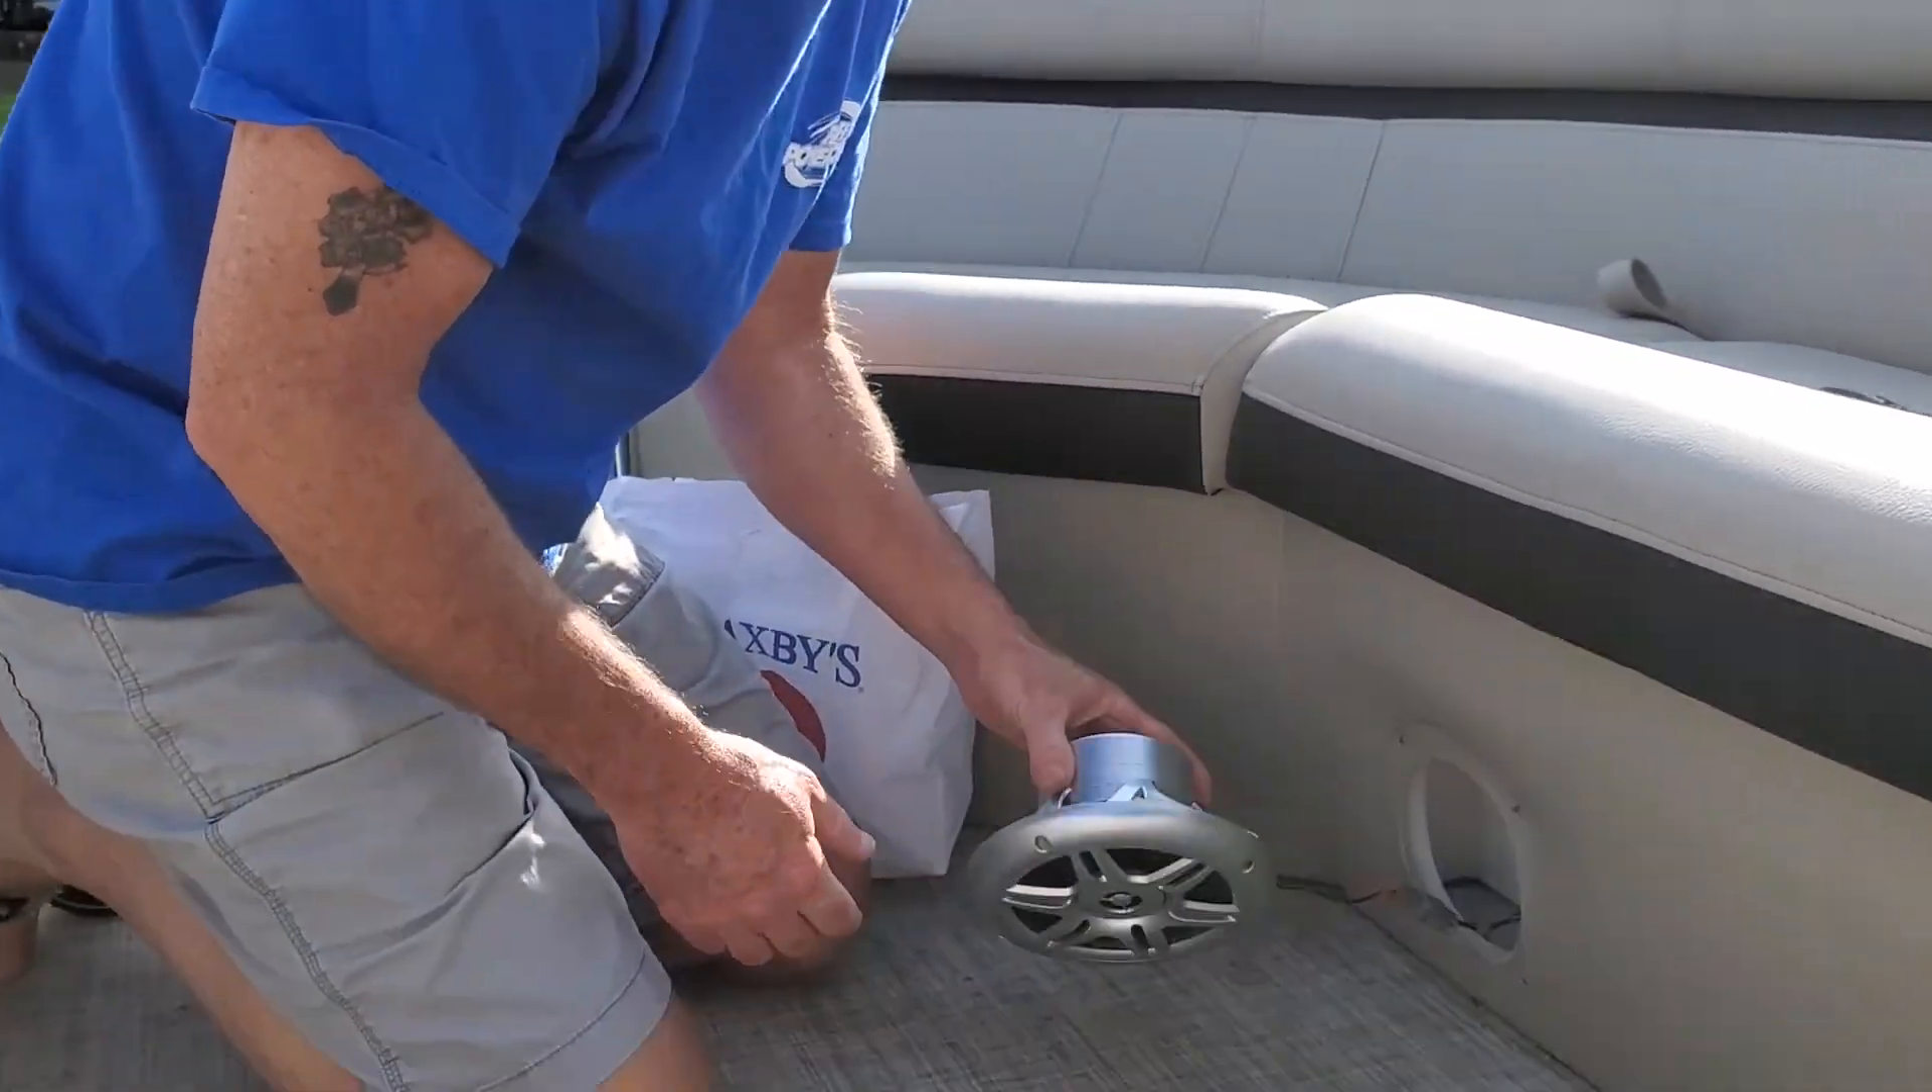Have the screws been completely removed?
Yes.